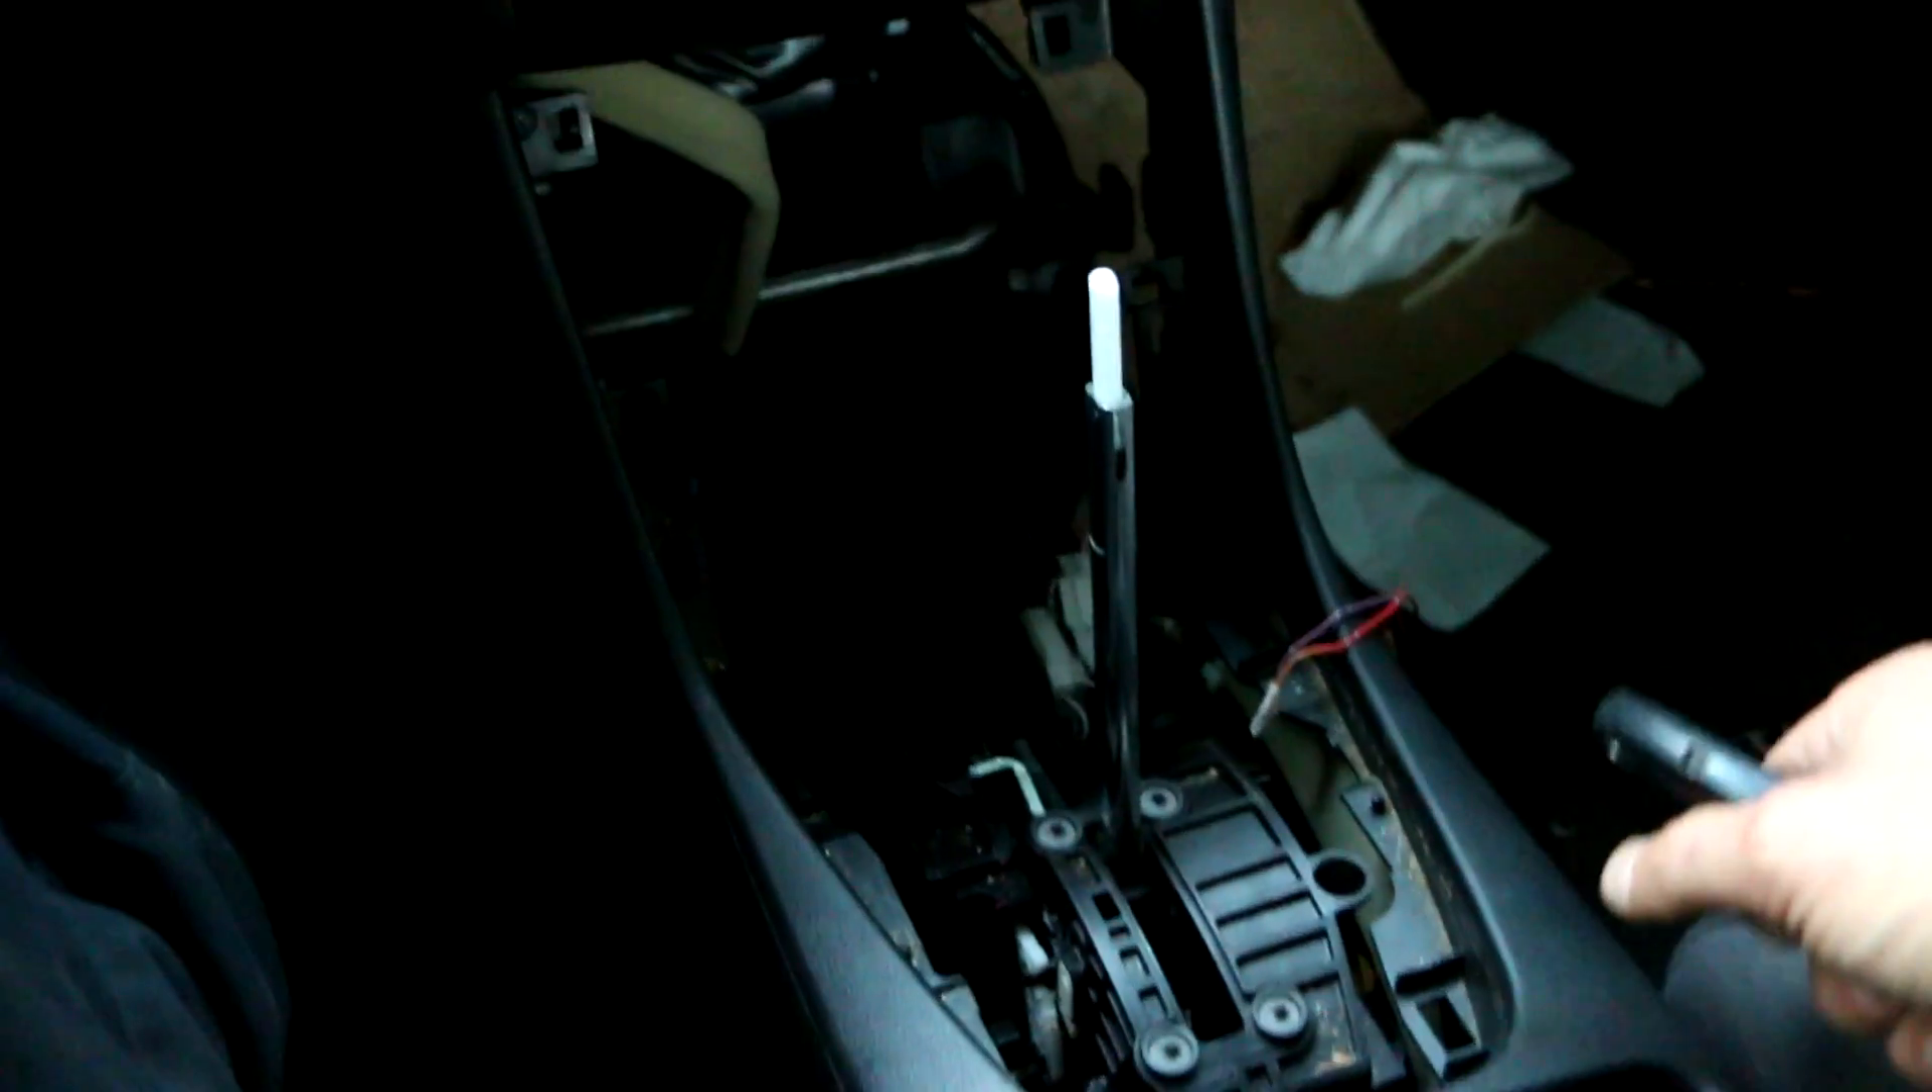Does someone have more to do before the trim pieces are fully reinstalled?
Yes.